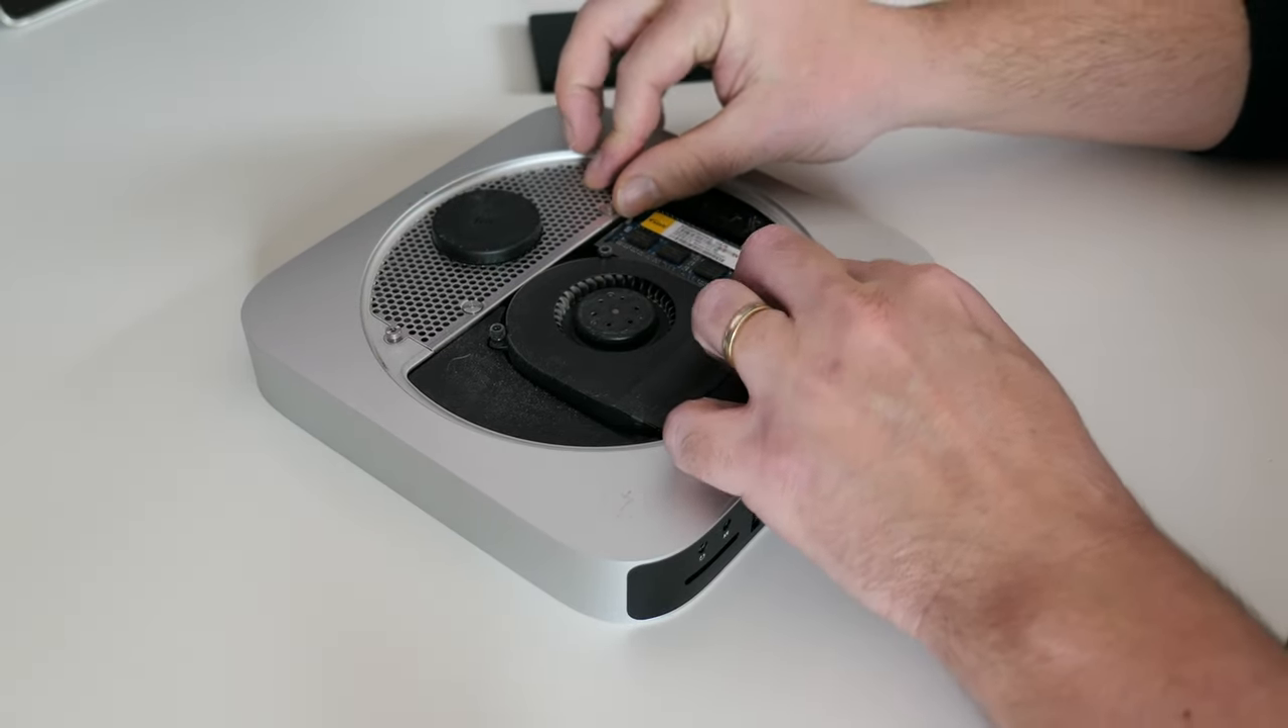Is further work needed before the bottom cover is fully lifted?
No.